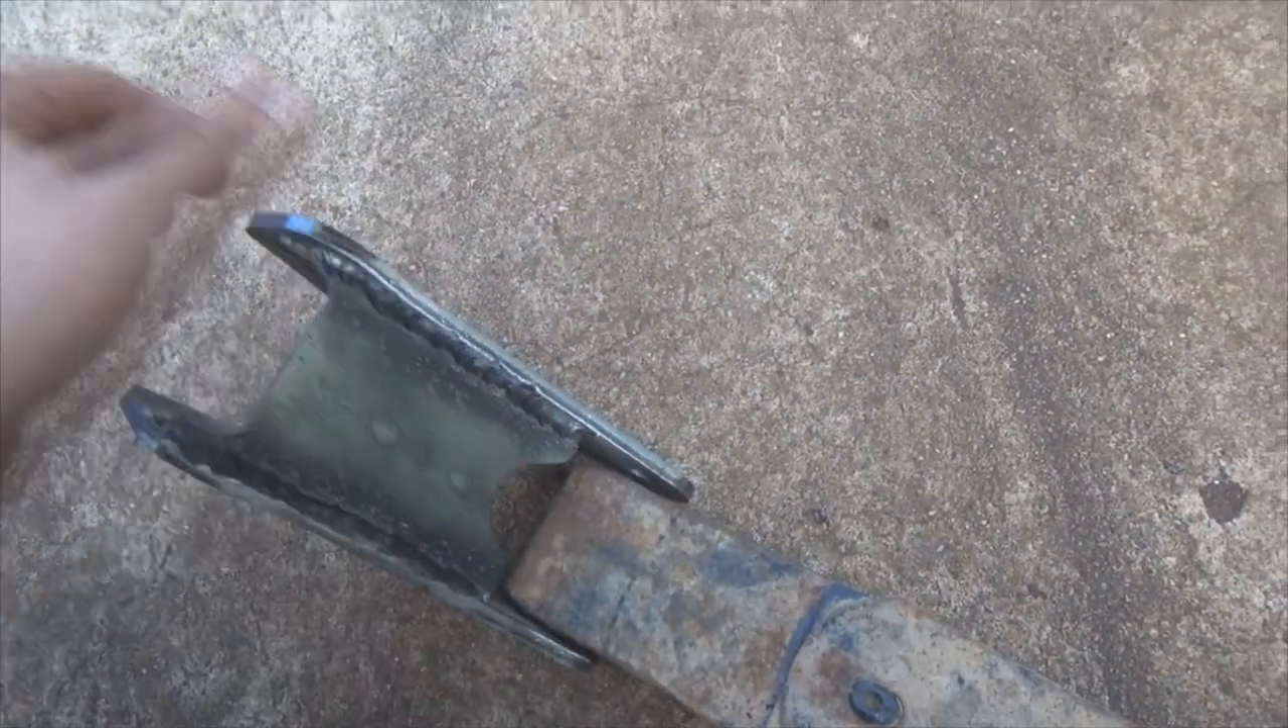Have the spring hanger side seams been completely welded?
Yes.